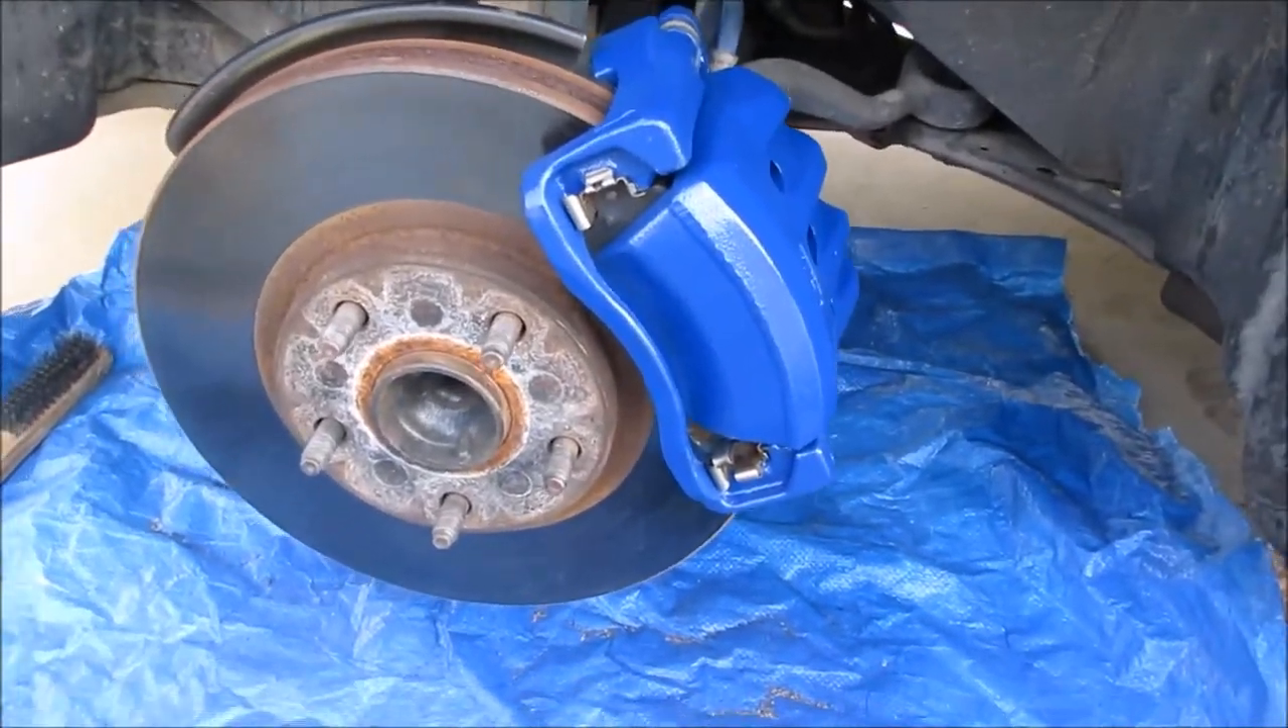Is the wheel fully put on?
No.